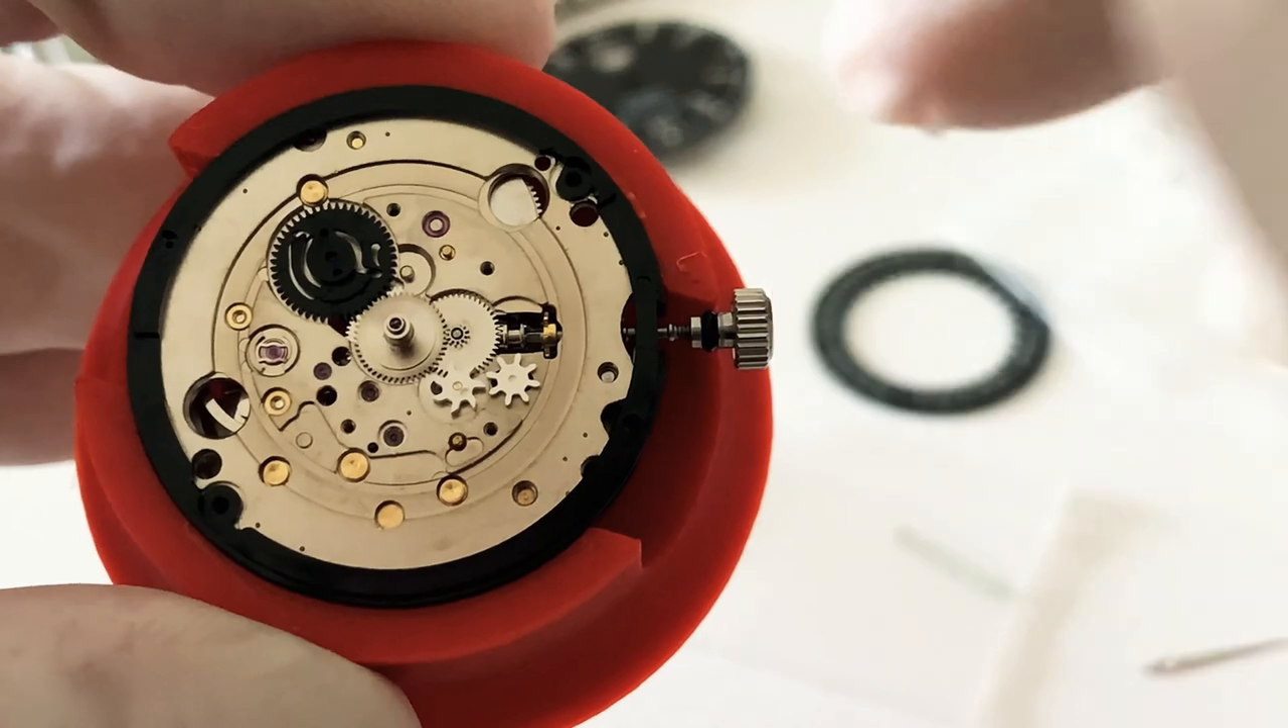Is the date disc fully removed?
Yes.